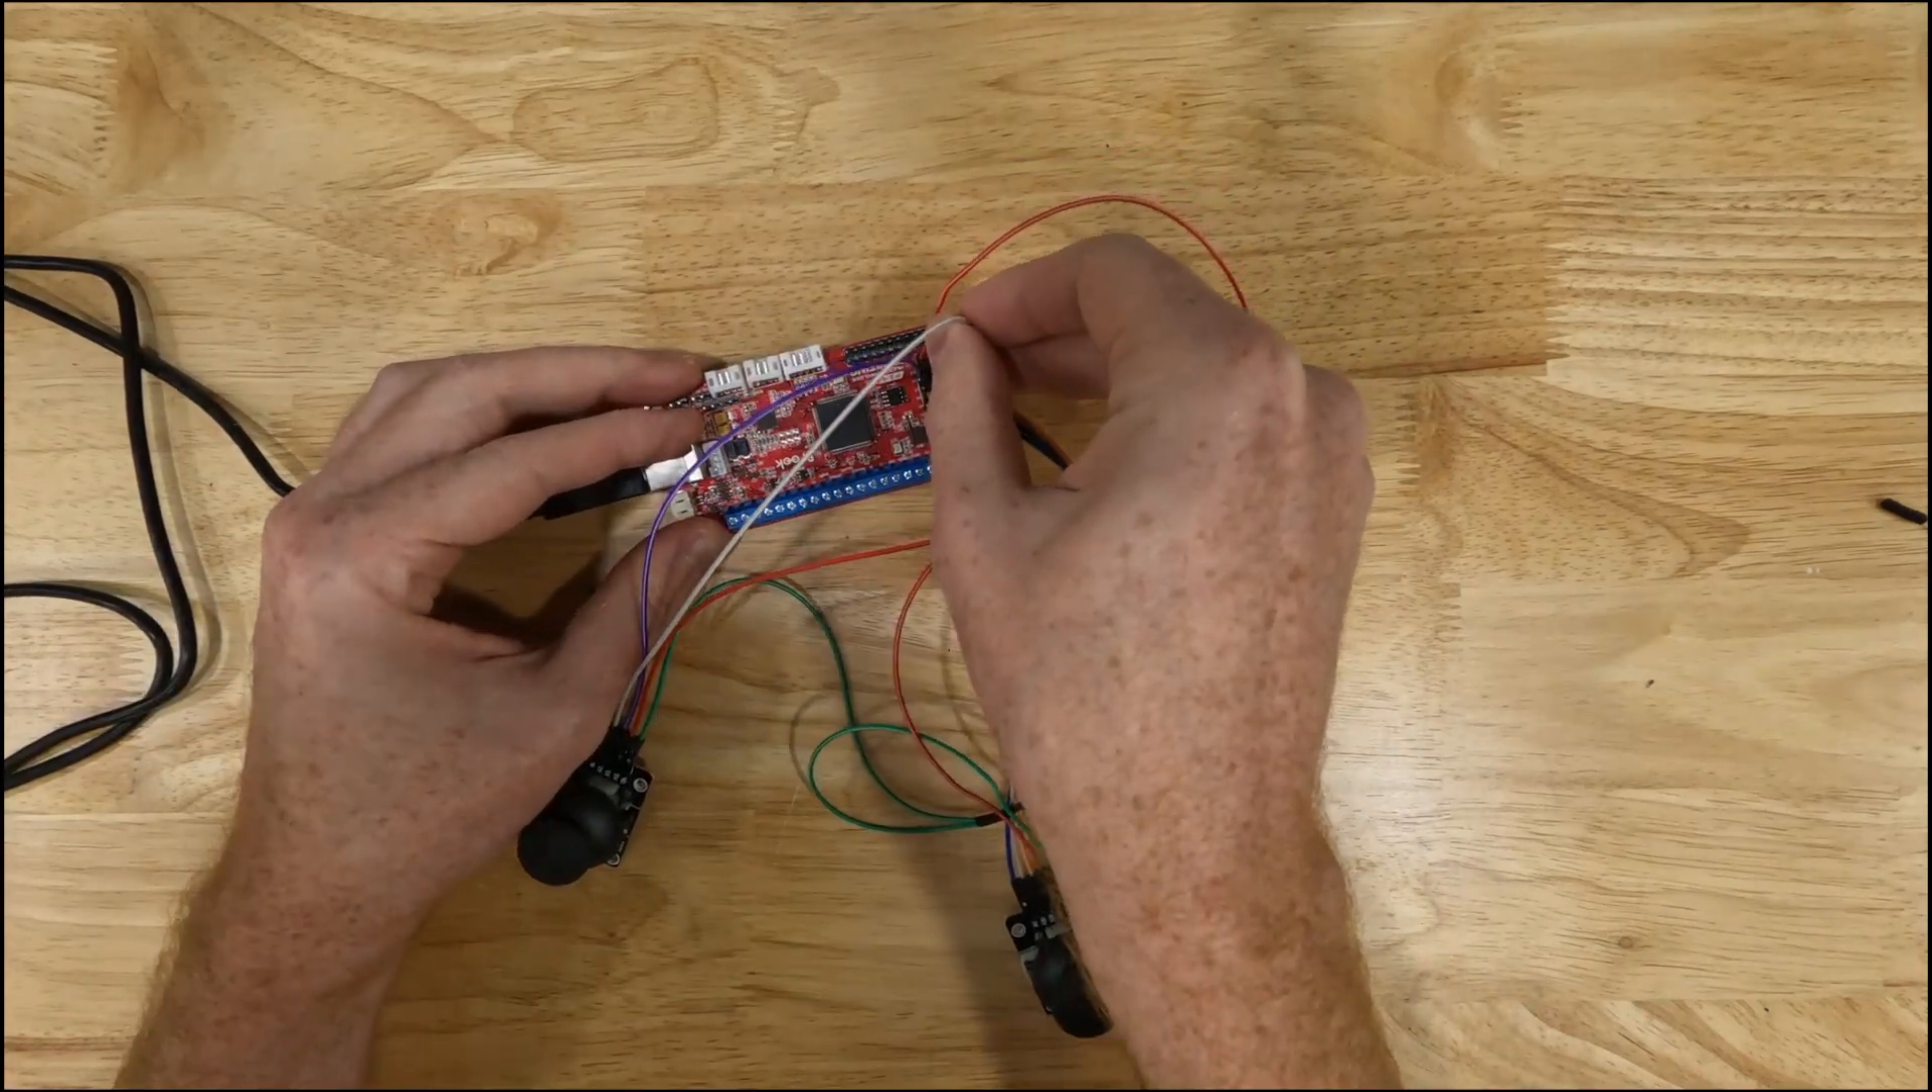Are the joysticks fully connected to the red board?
No.